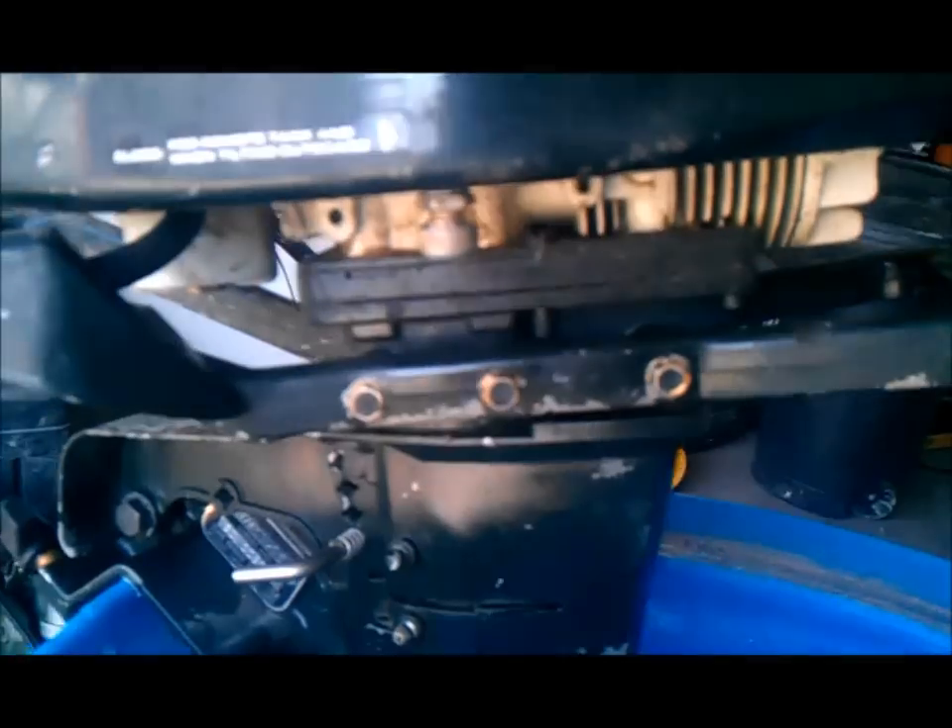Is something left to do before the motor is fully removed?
Yes.